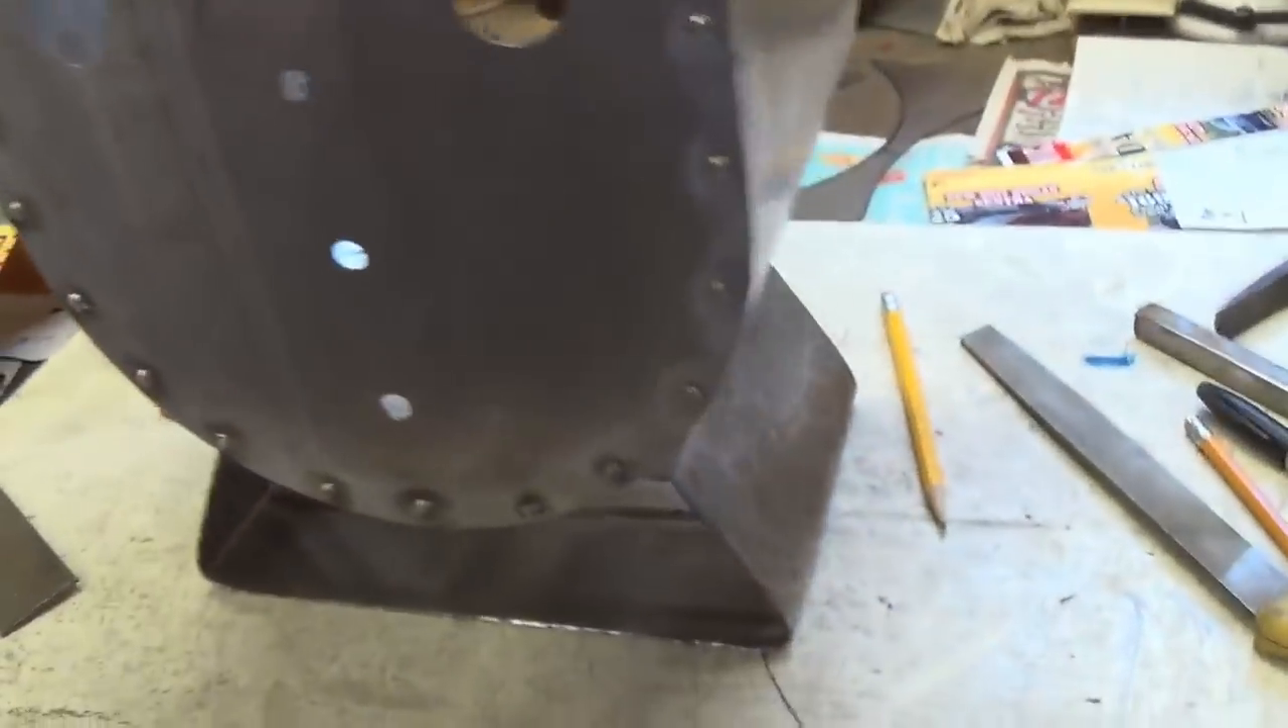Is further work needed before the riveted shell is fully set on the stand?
No.